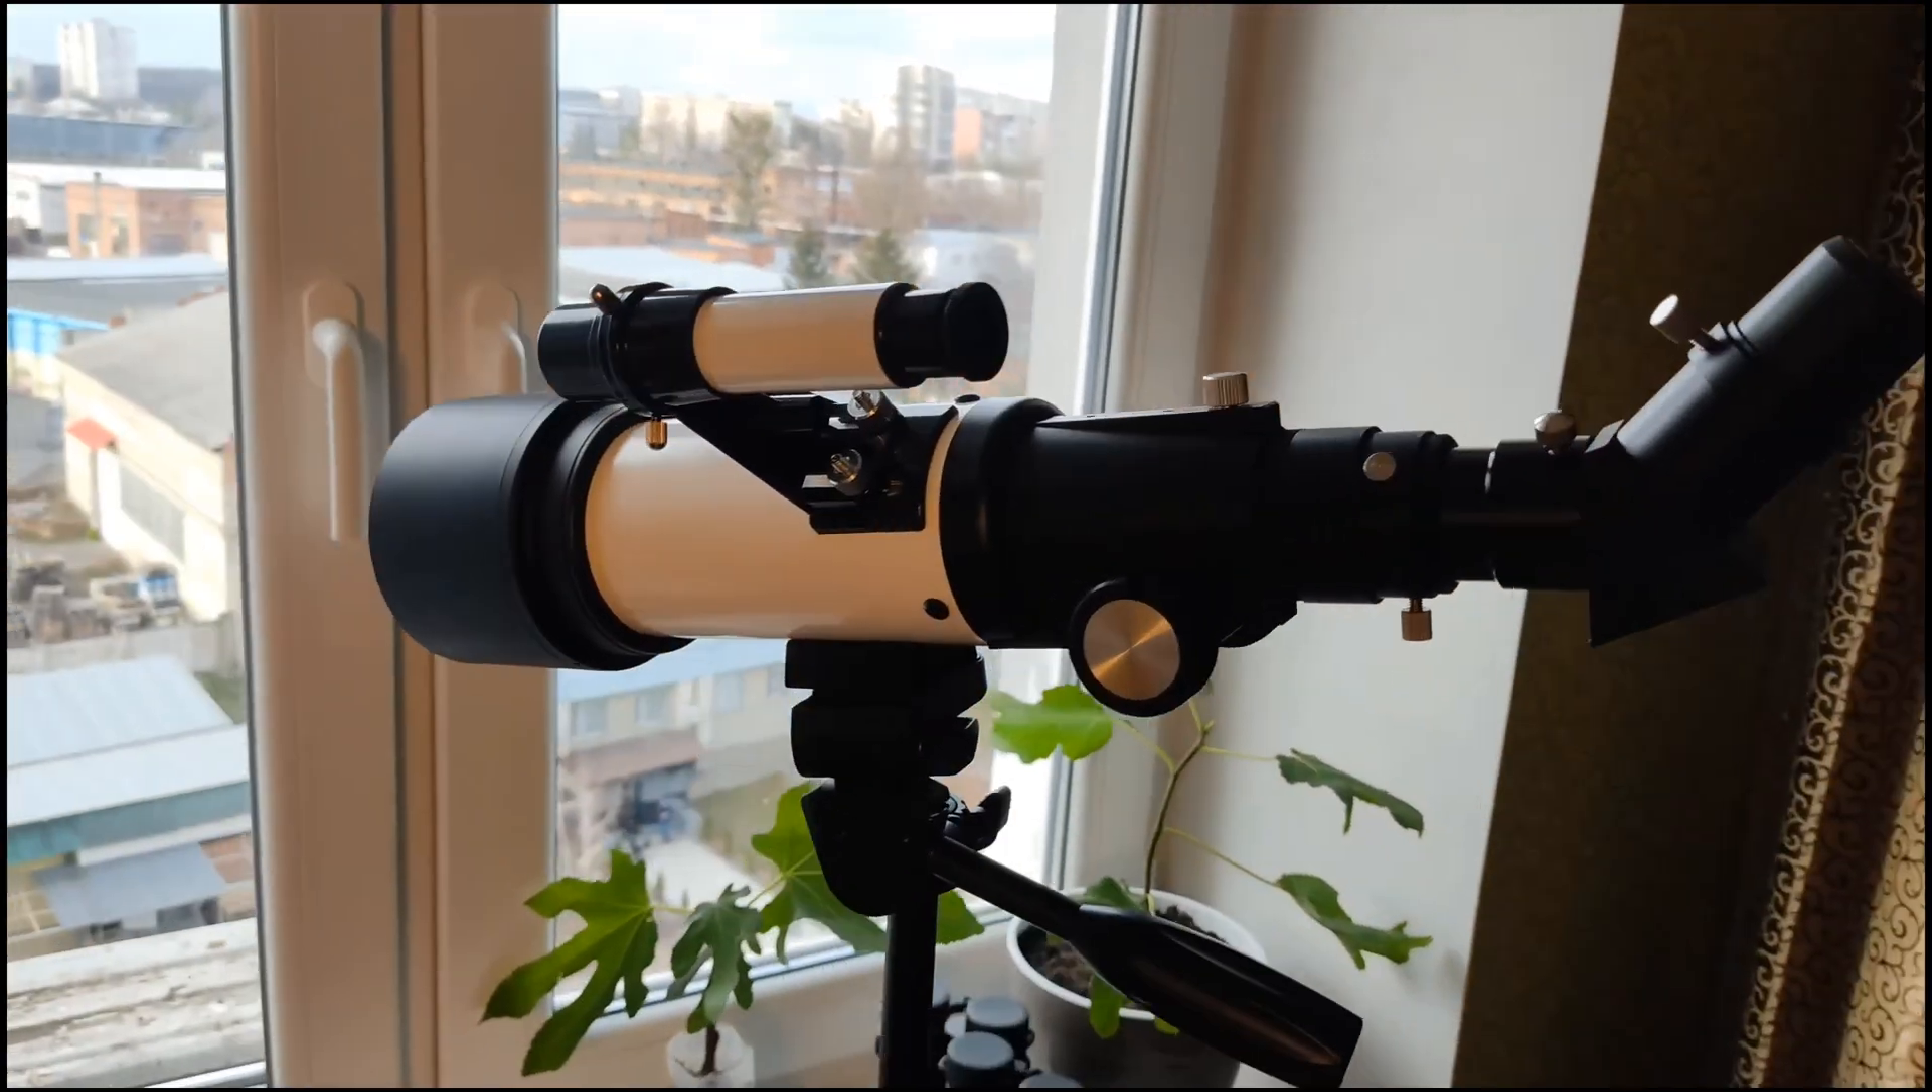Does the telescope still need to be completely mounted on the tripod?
No.